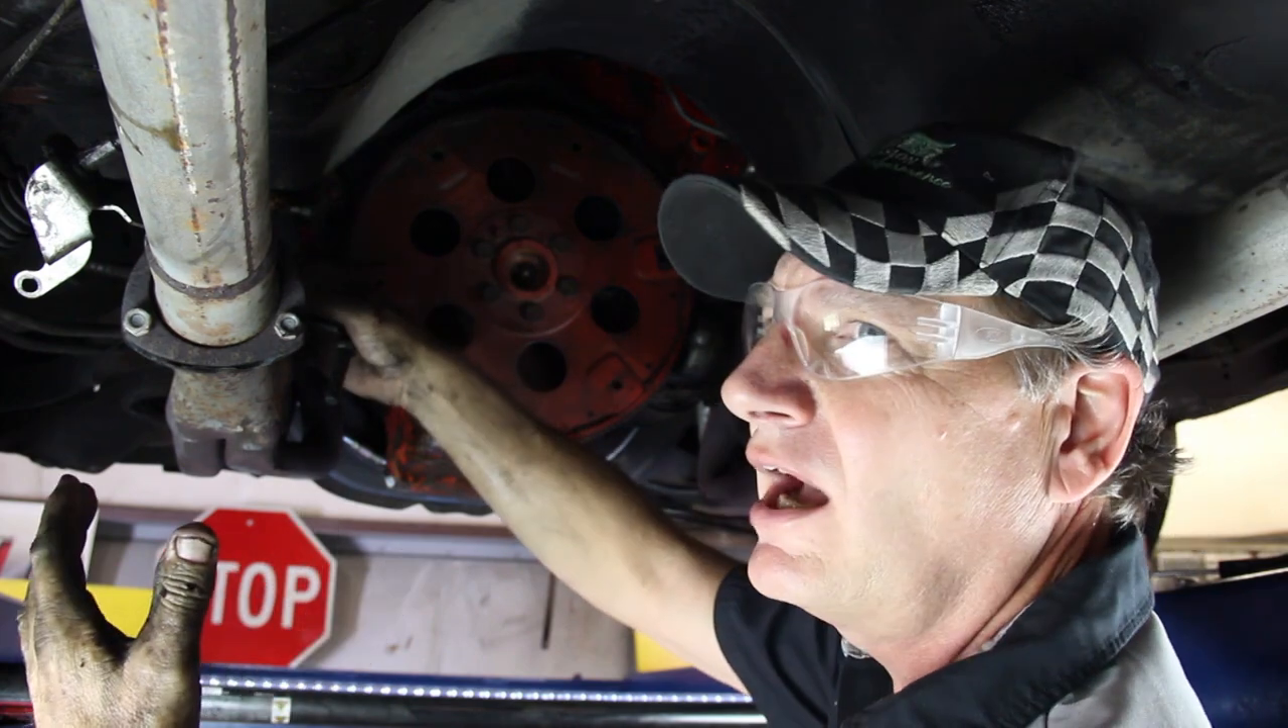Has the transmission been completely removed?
Yes.